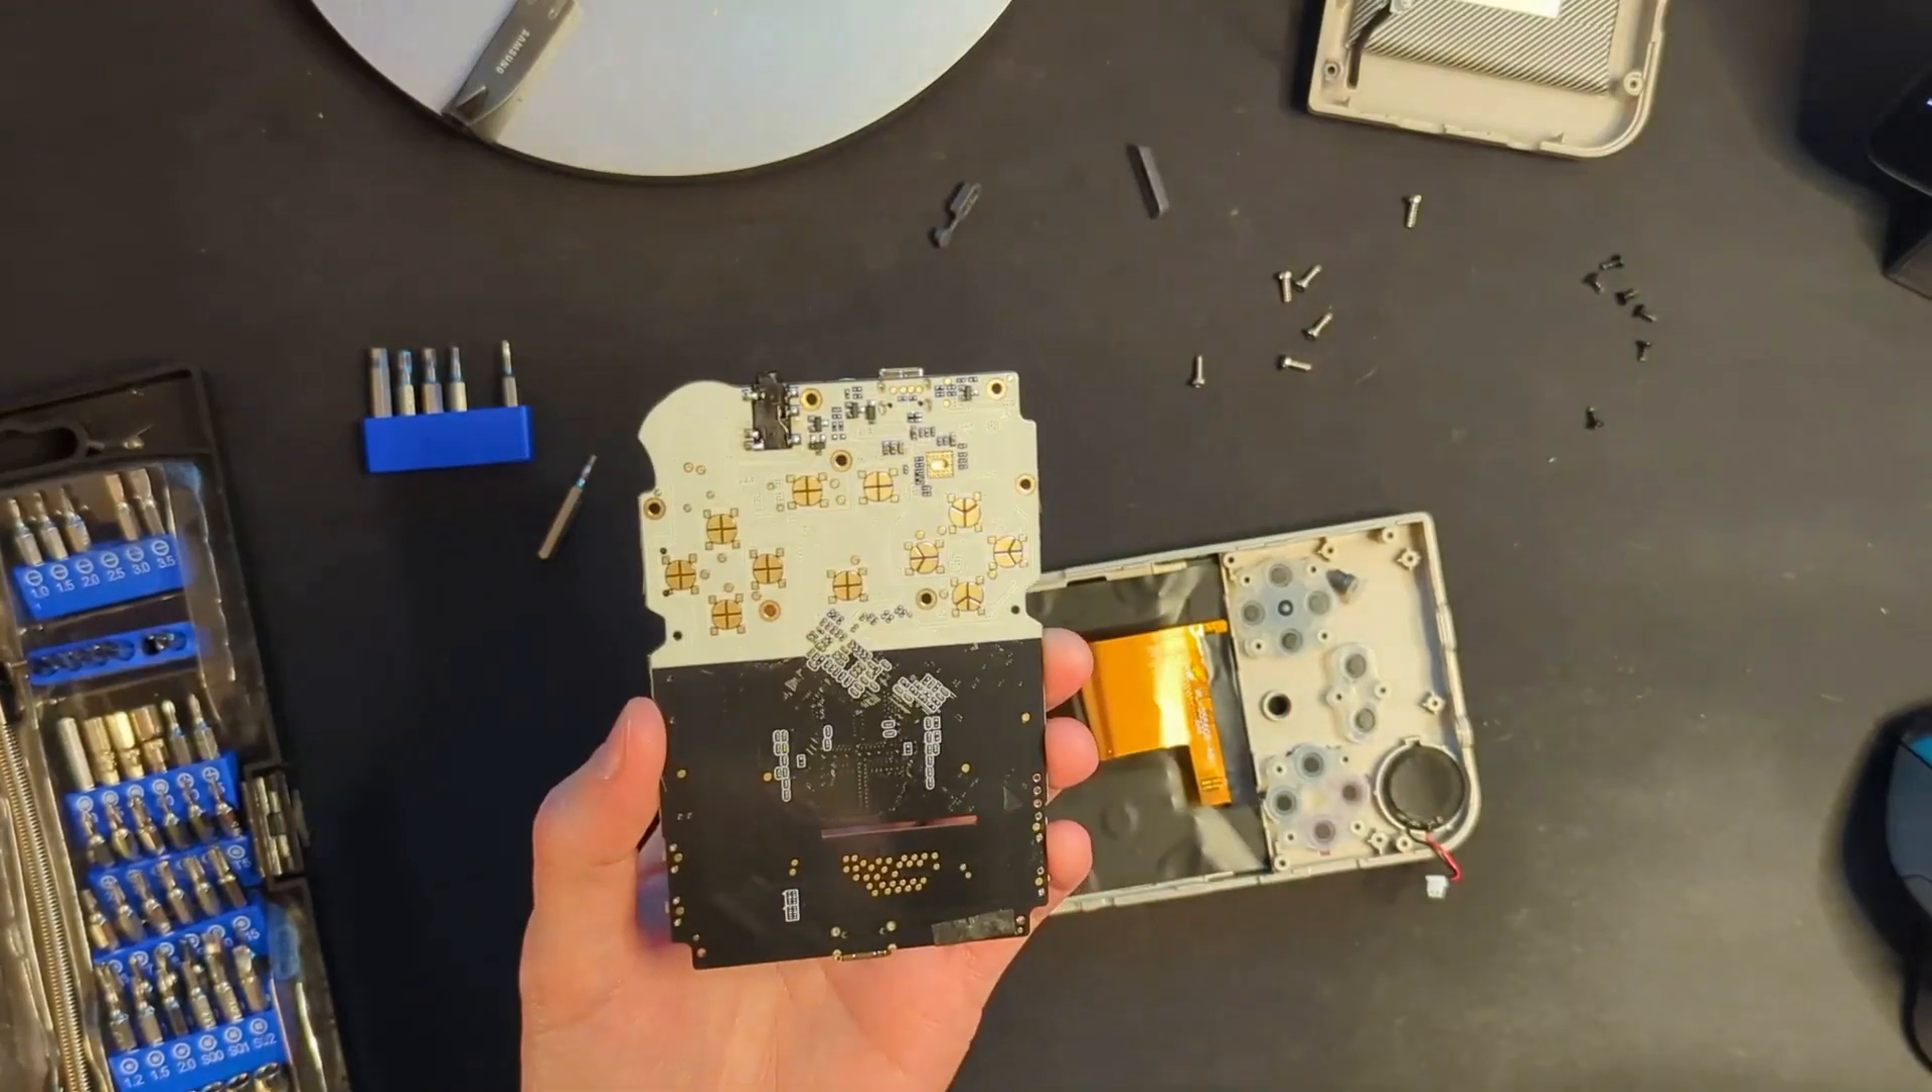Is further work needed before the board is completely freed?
No.